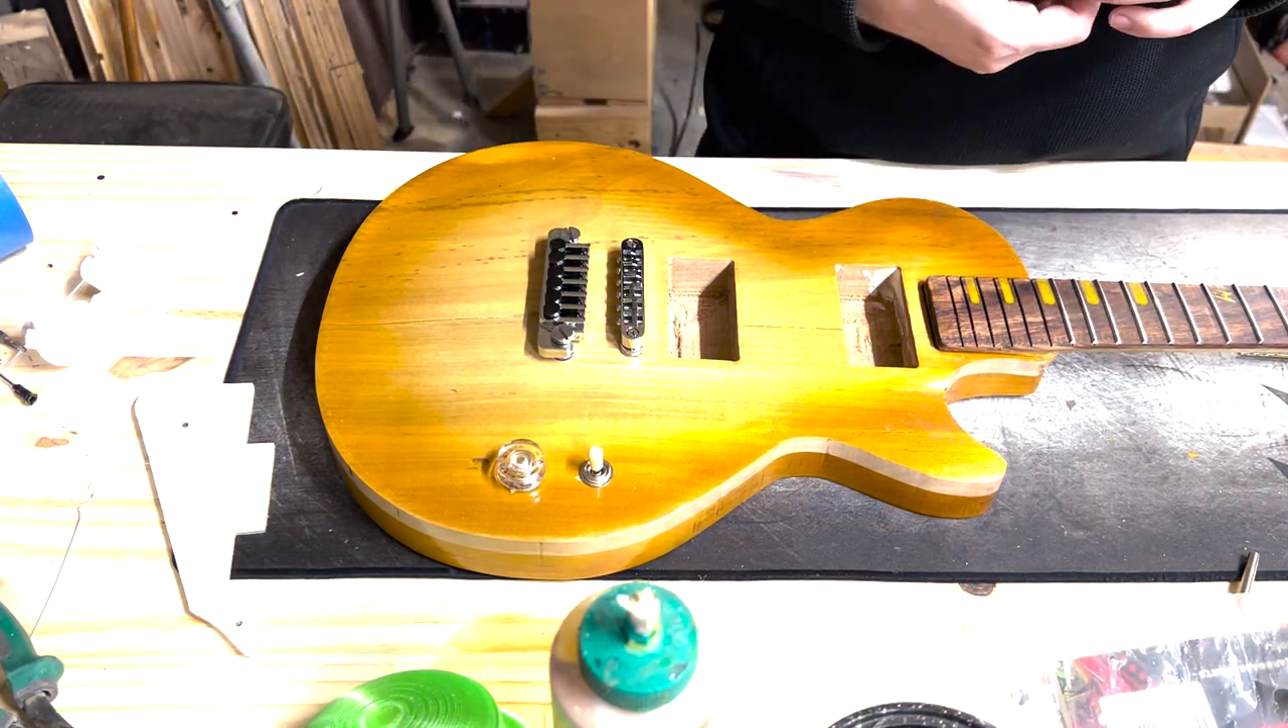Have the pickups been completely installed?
No.